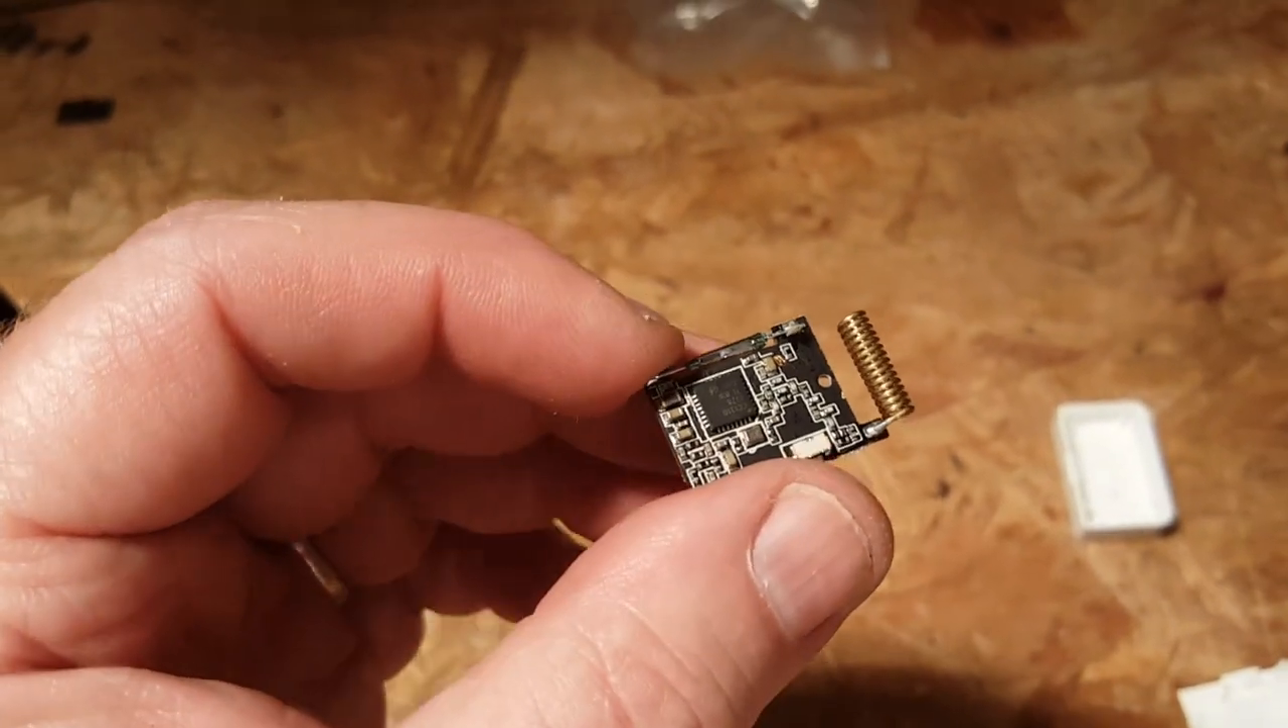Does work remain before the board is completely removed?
No.